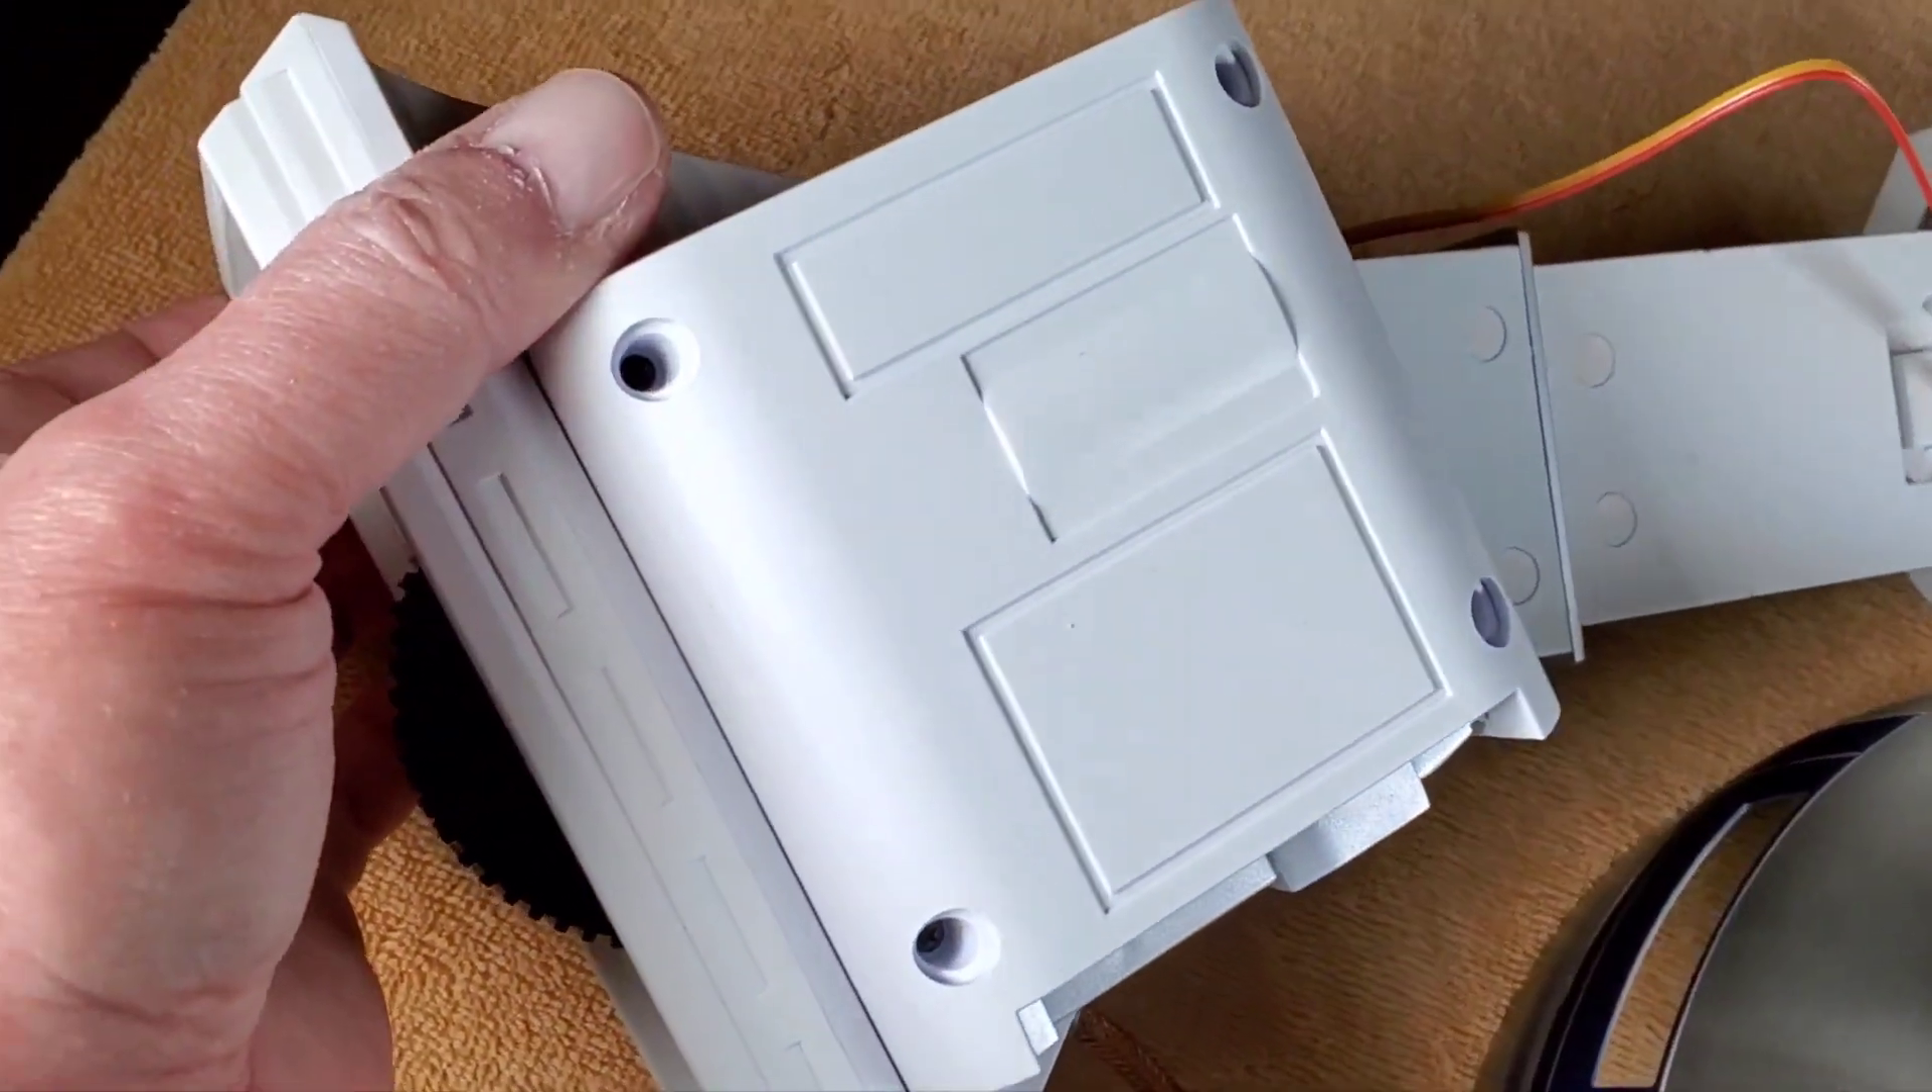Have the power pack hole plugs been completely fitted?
No.